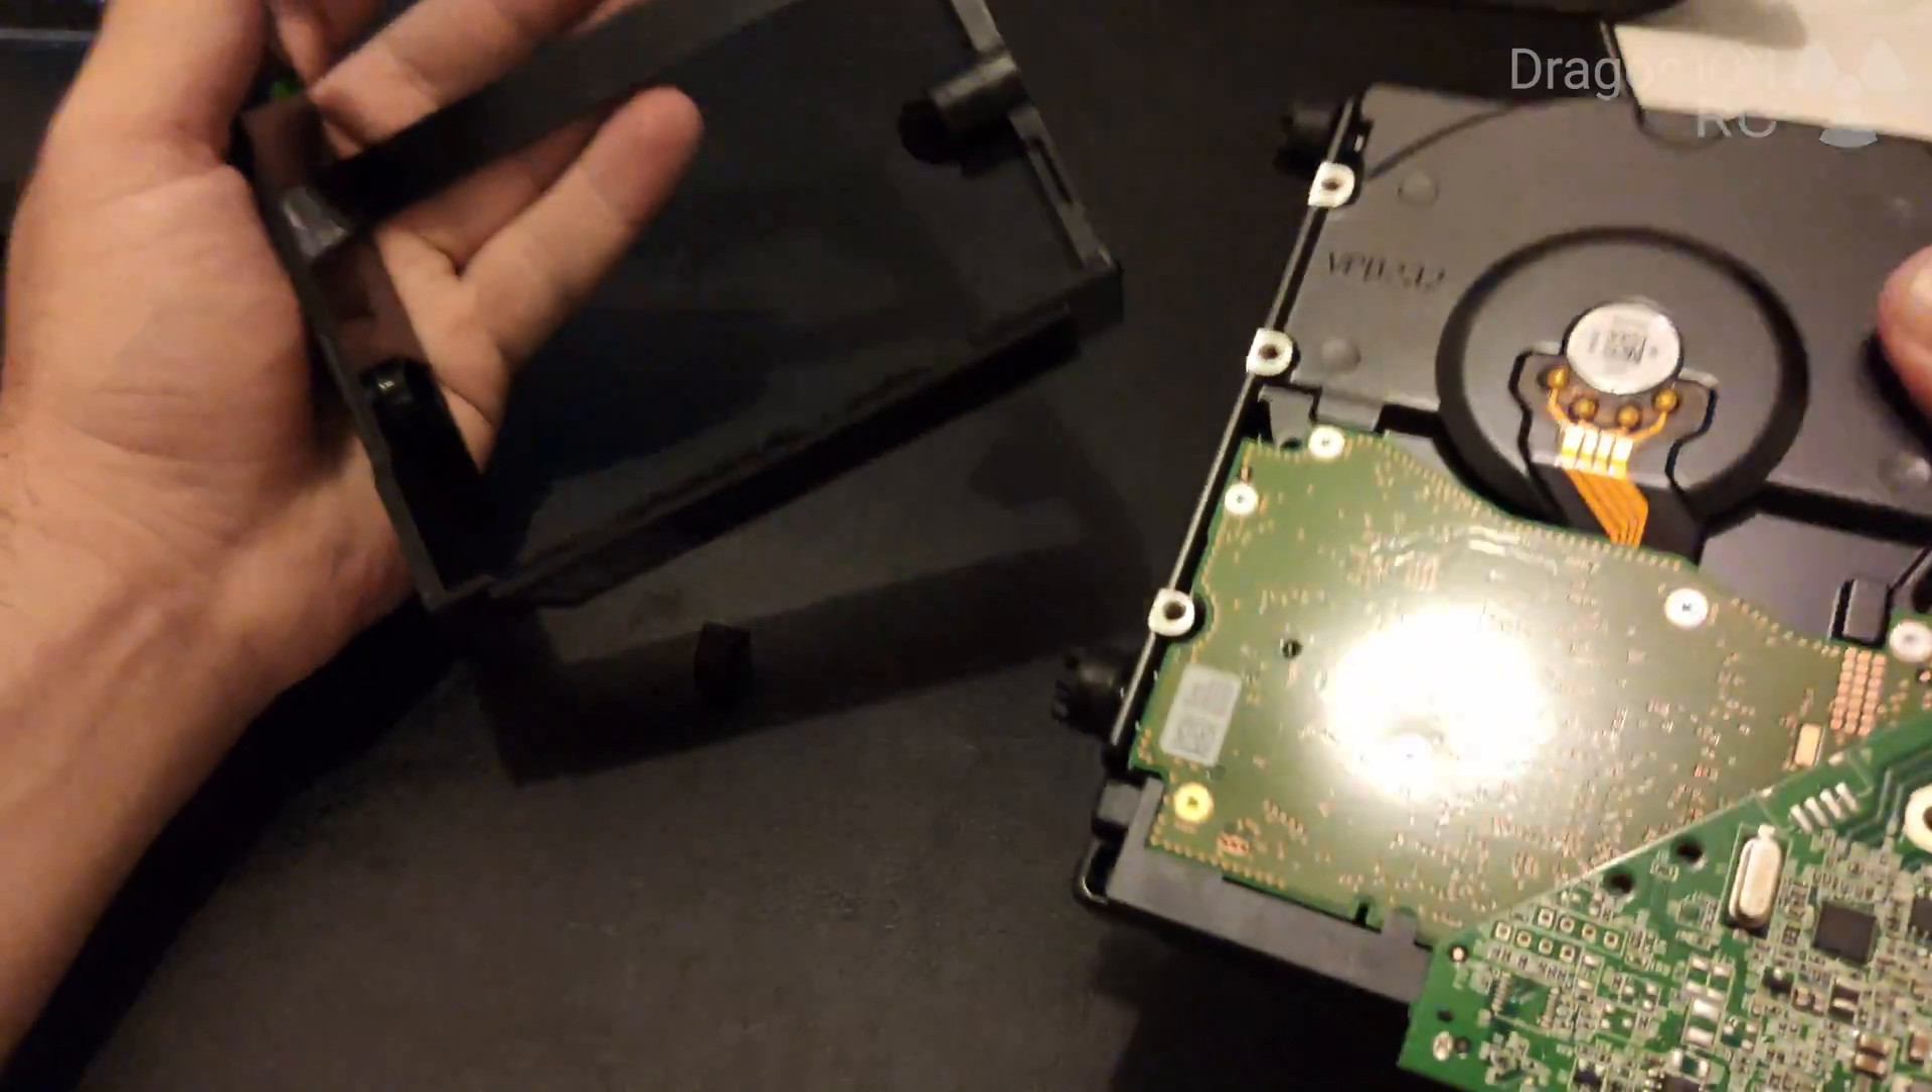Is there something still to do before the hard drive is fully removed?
No.